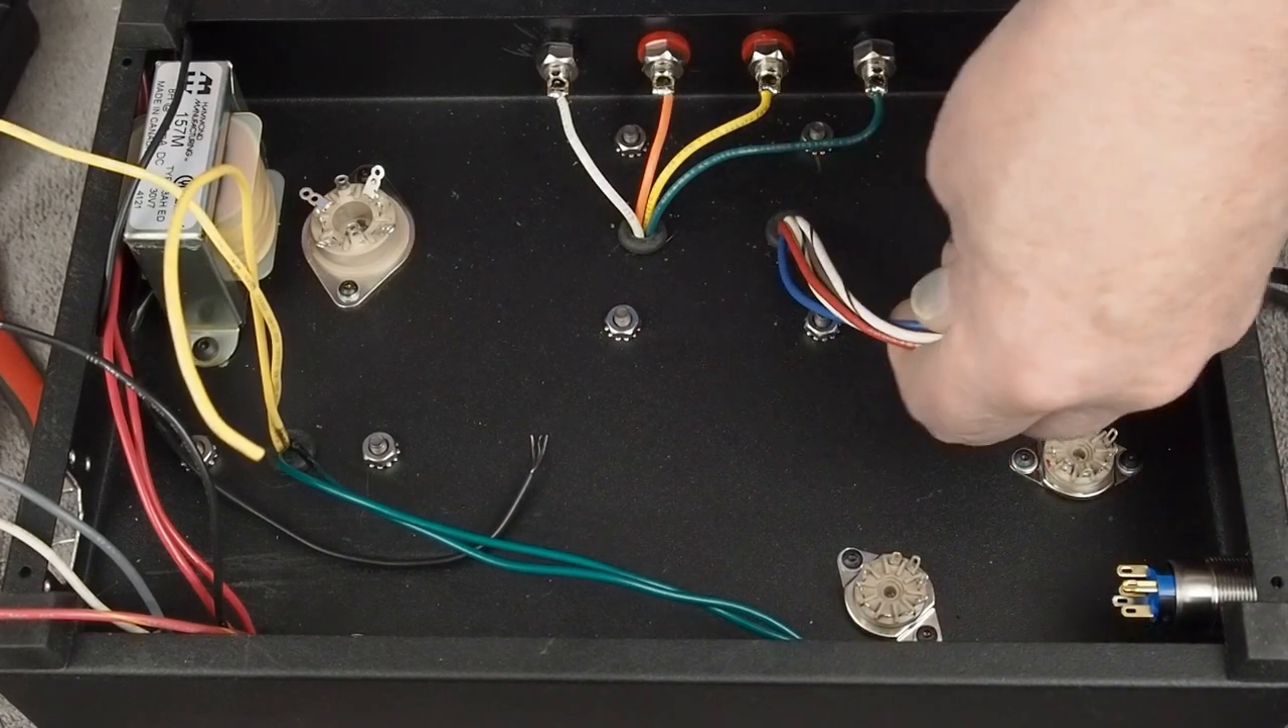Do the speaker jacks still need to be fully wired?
No.